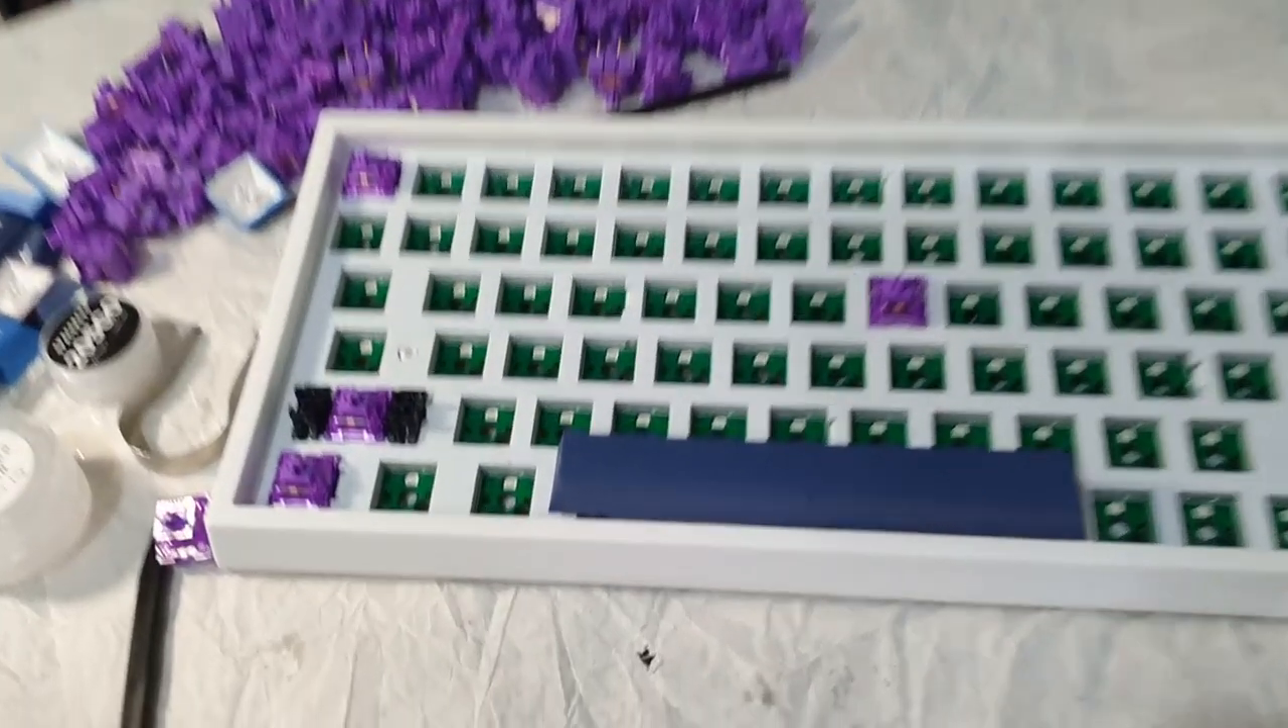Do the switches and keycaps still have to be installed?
Yes.